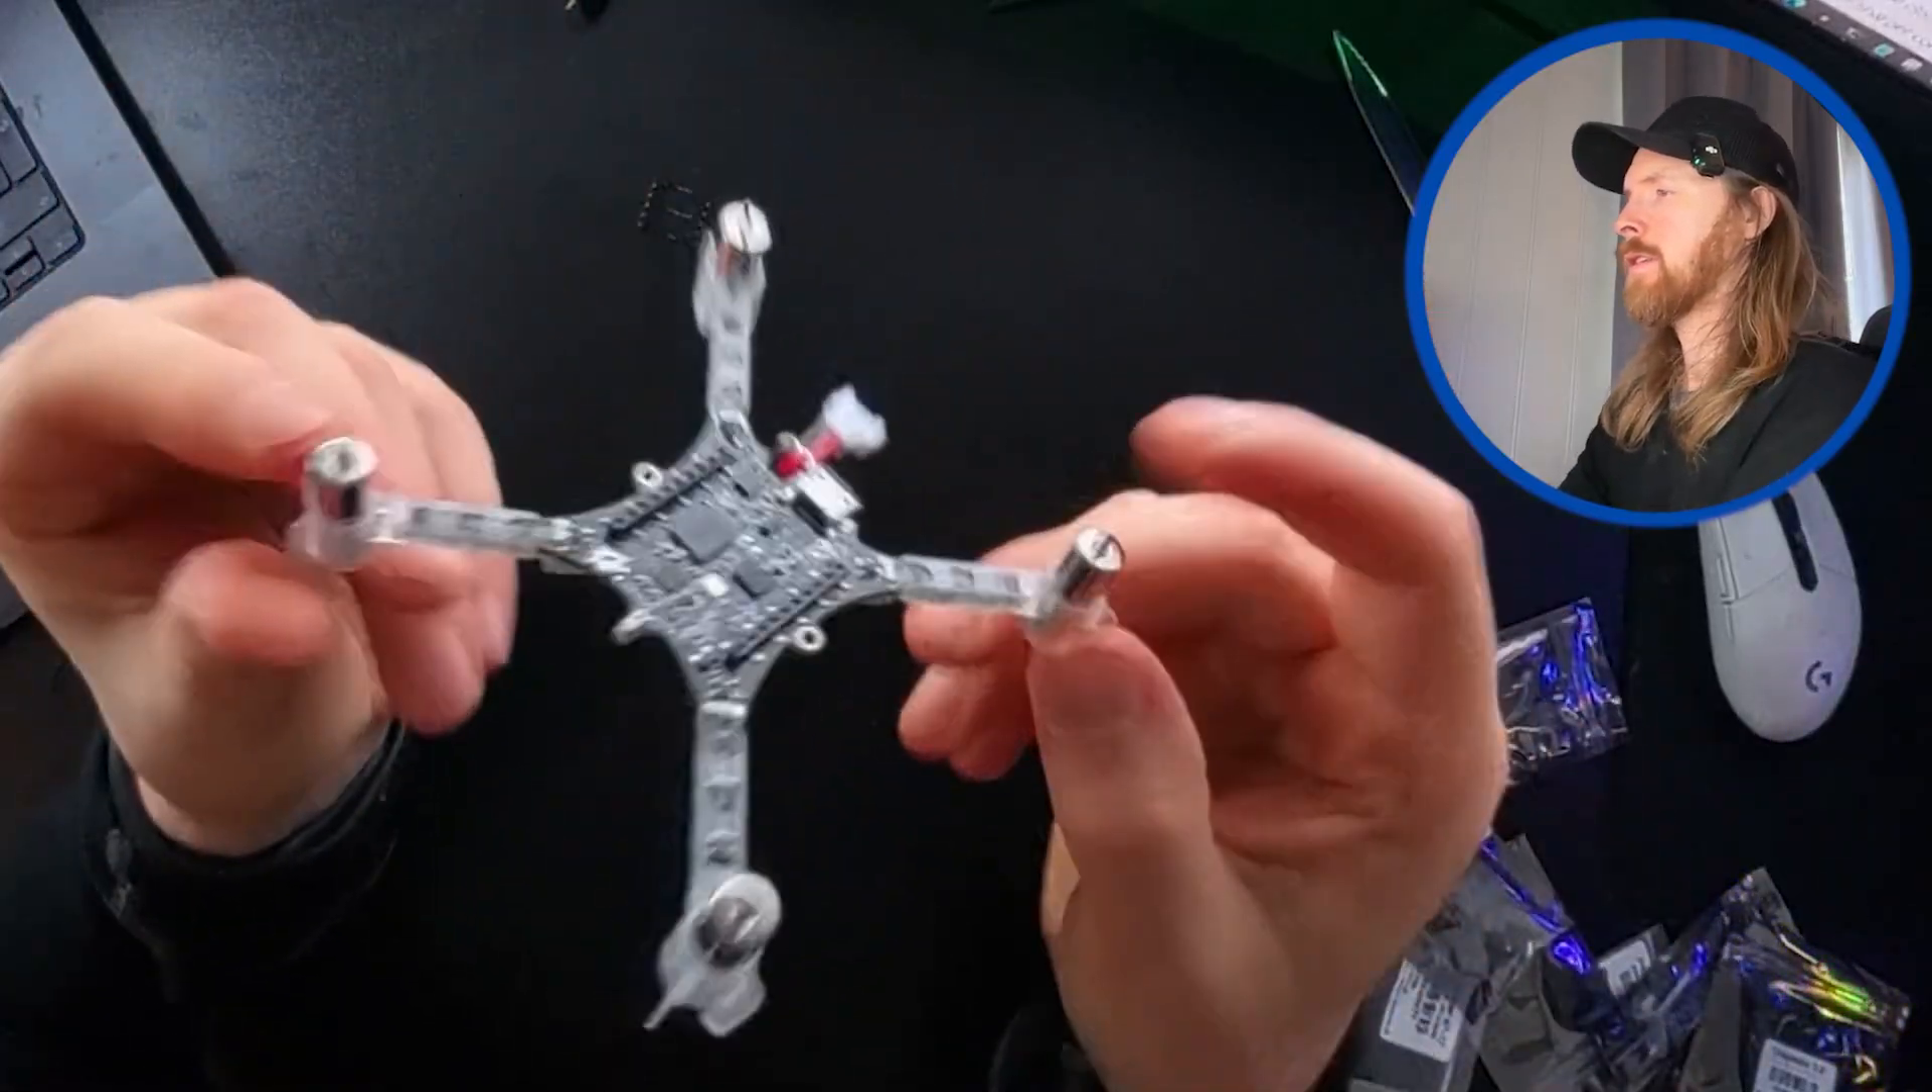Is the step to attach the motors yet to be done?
No.